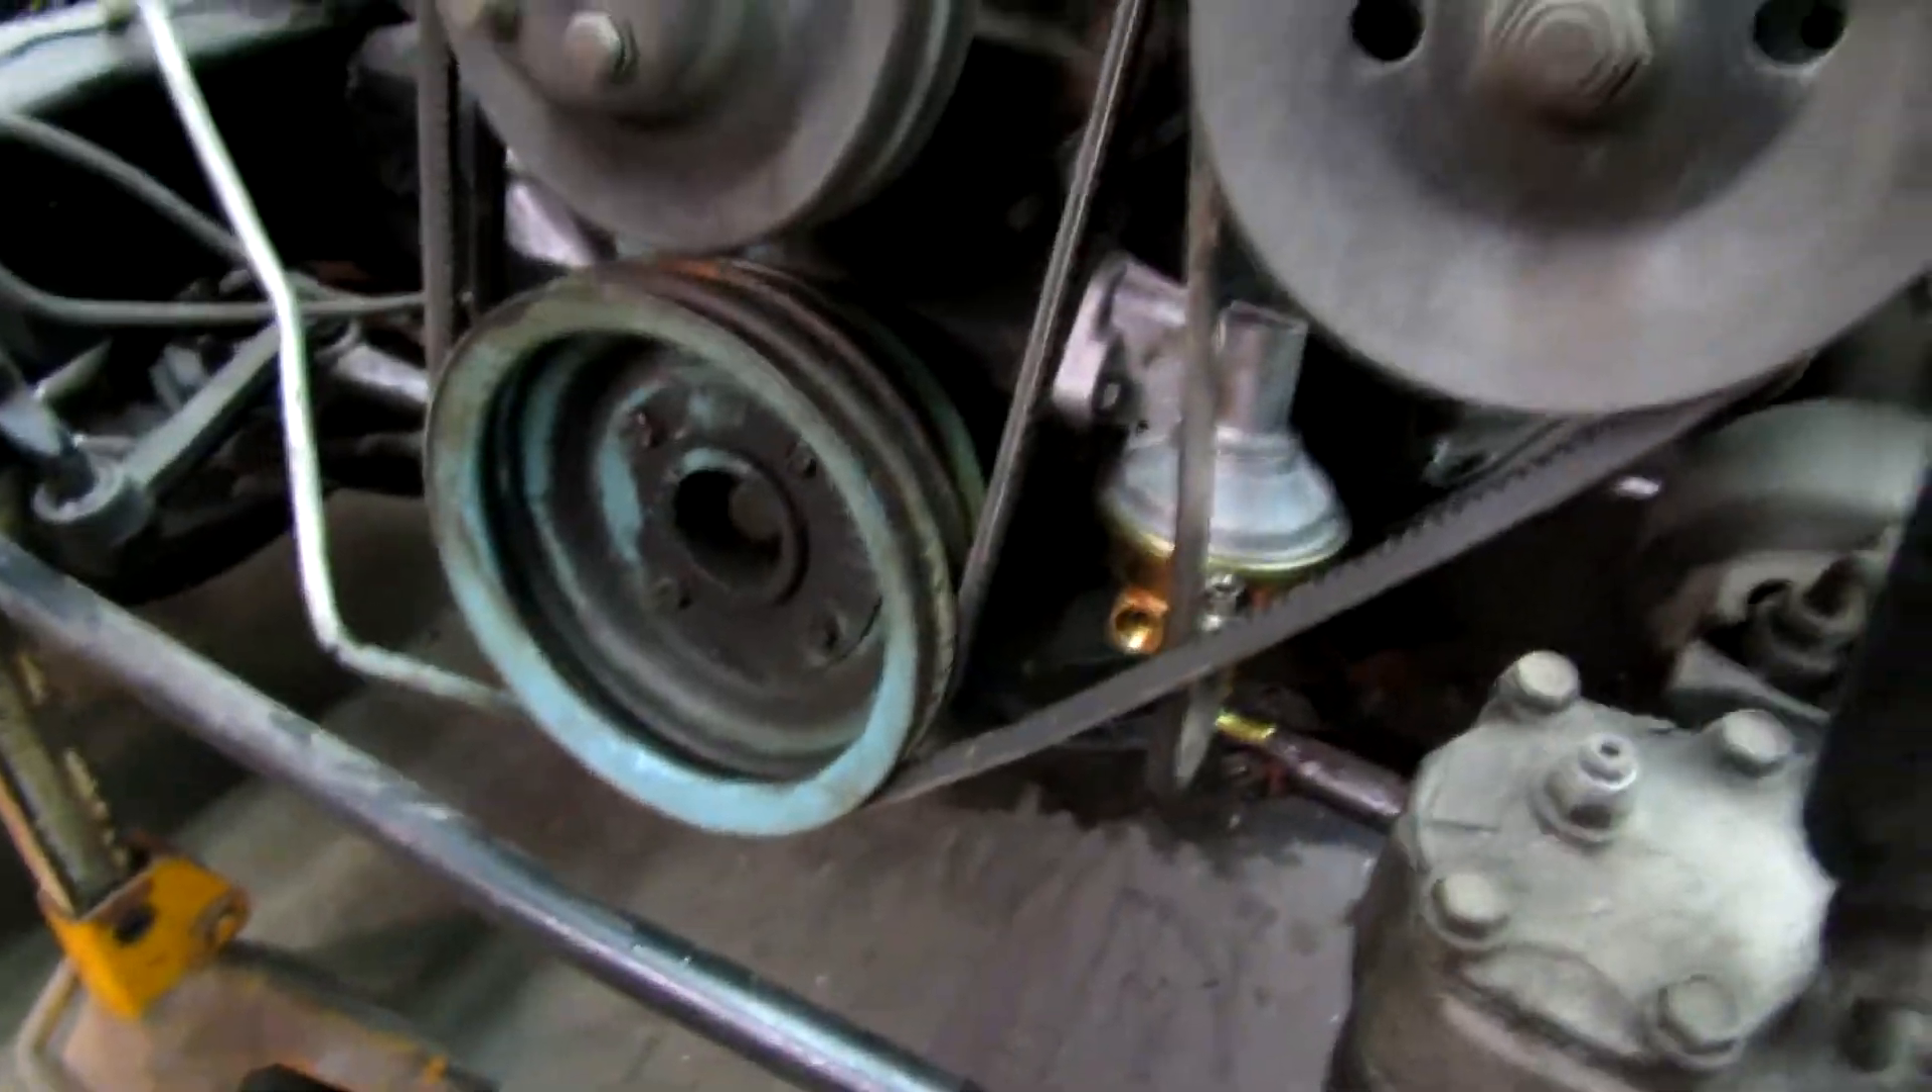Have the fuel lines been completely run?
No.